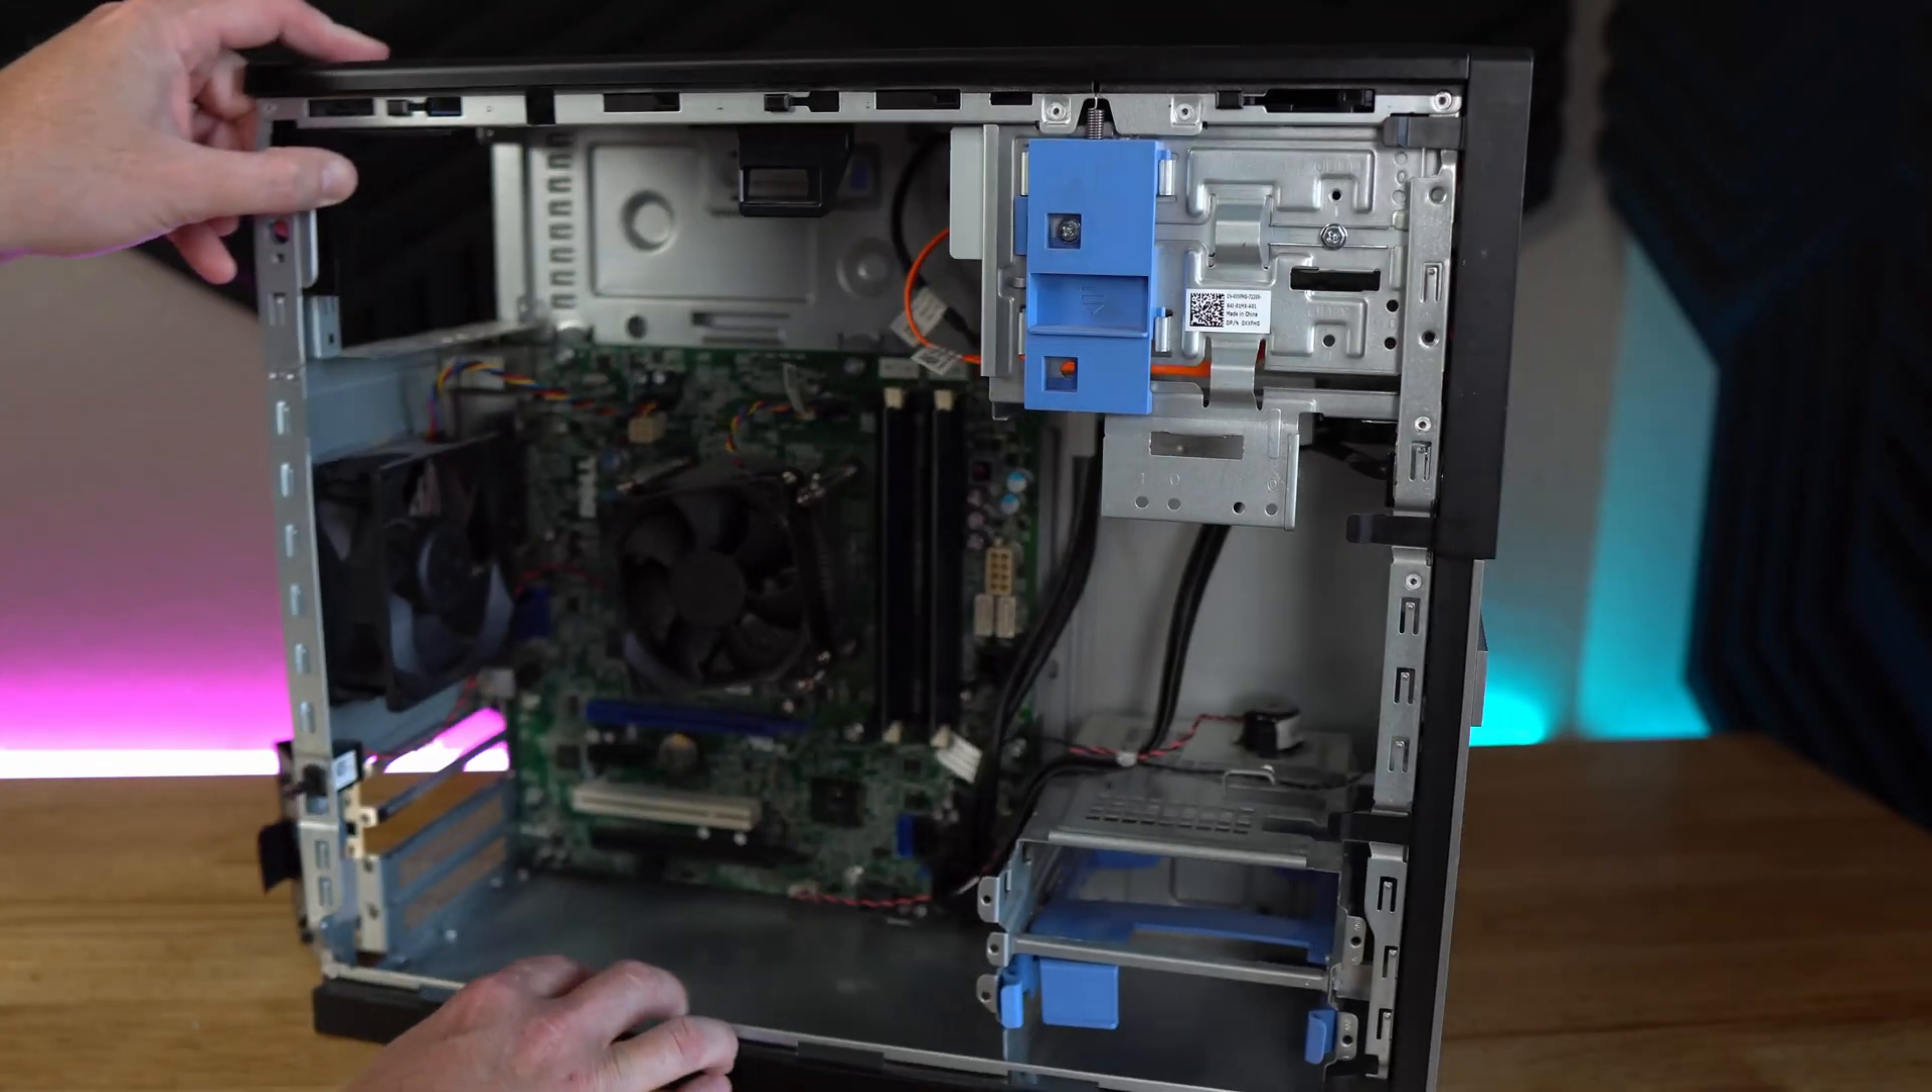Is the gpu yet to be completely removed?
No.